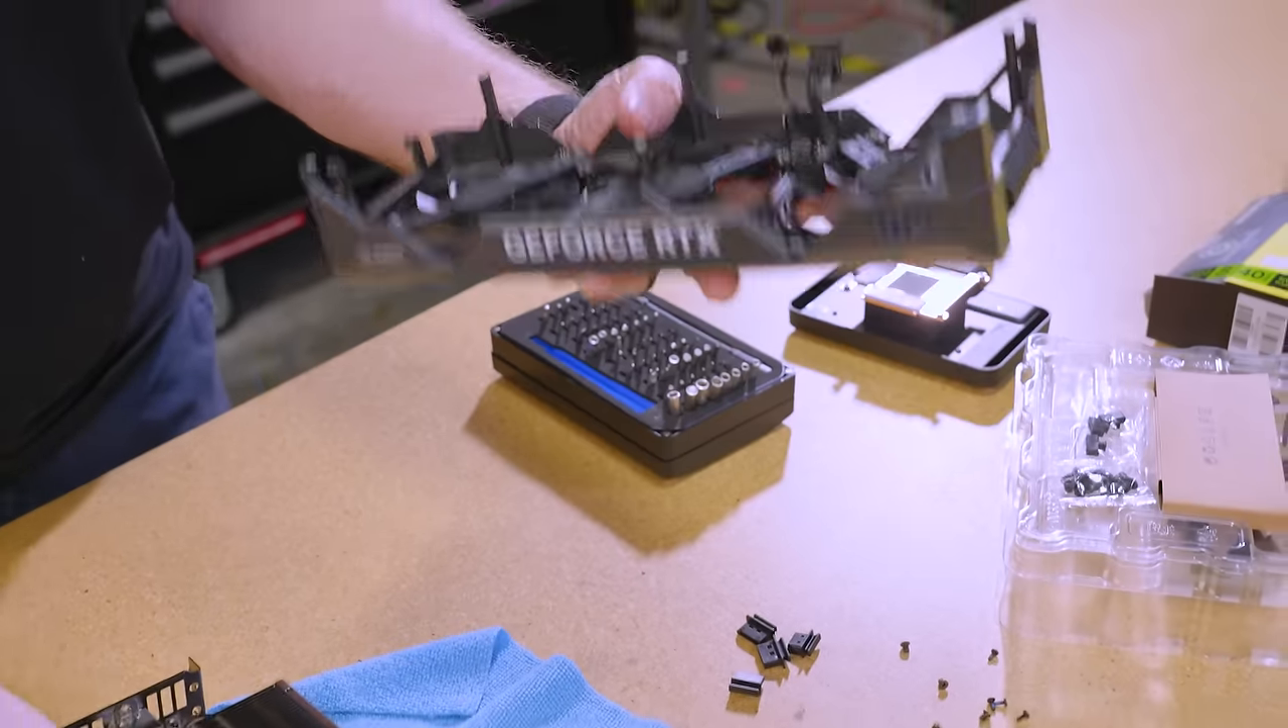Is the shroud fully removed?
Yes.